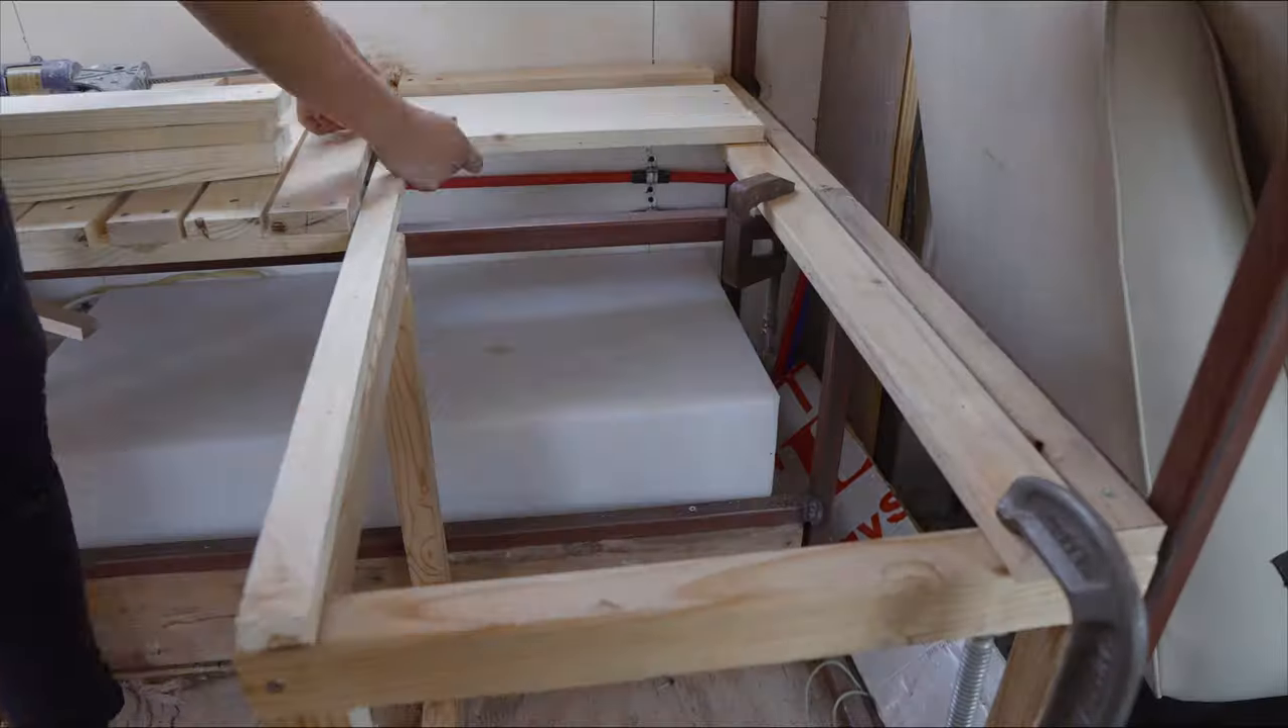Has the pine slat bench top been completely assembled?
No.